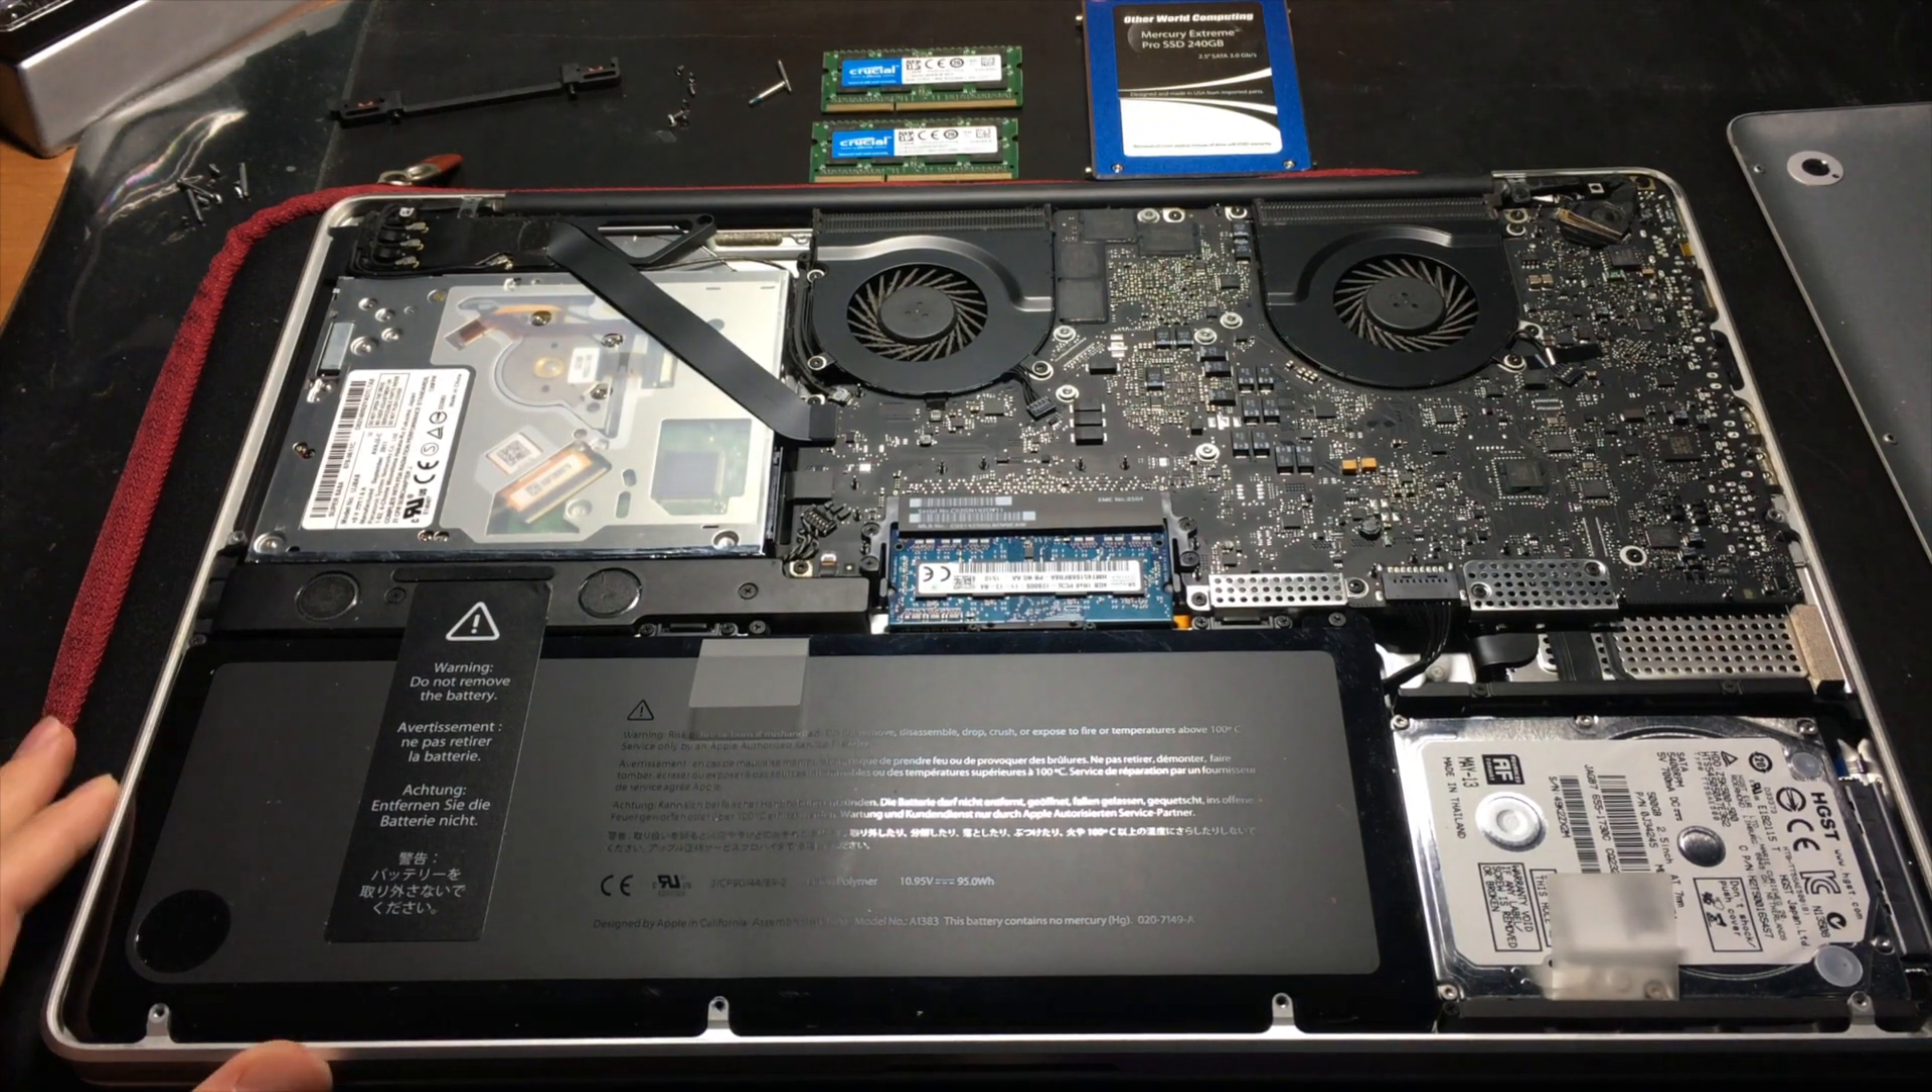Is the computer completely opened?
Yes.